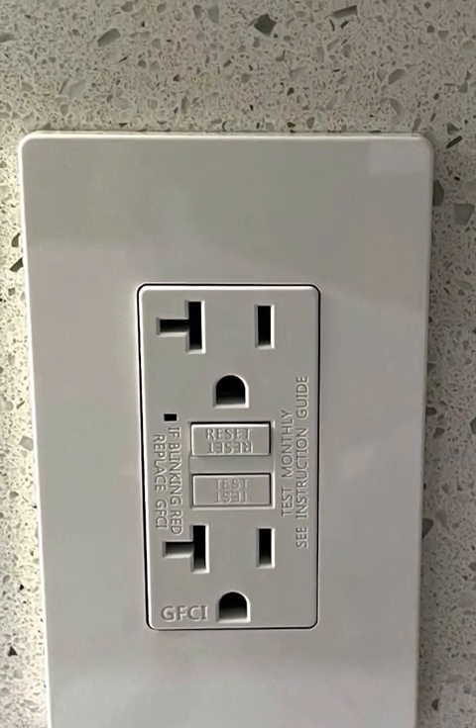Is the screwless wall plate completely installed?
Yes.